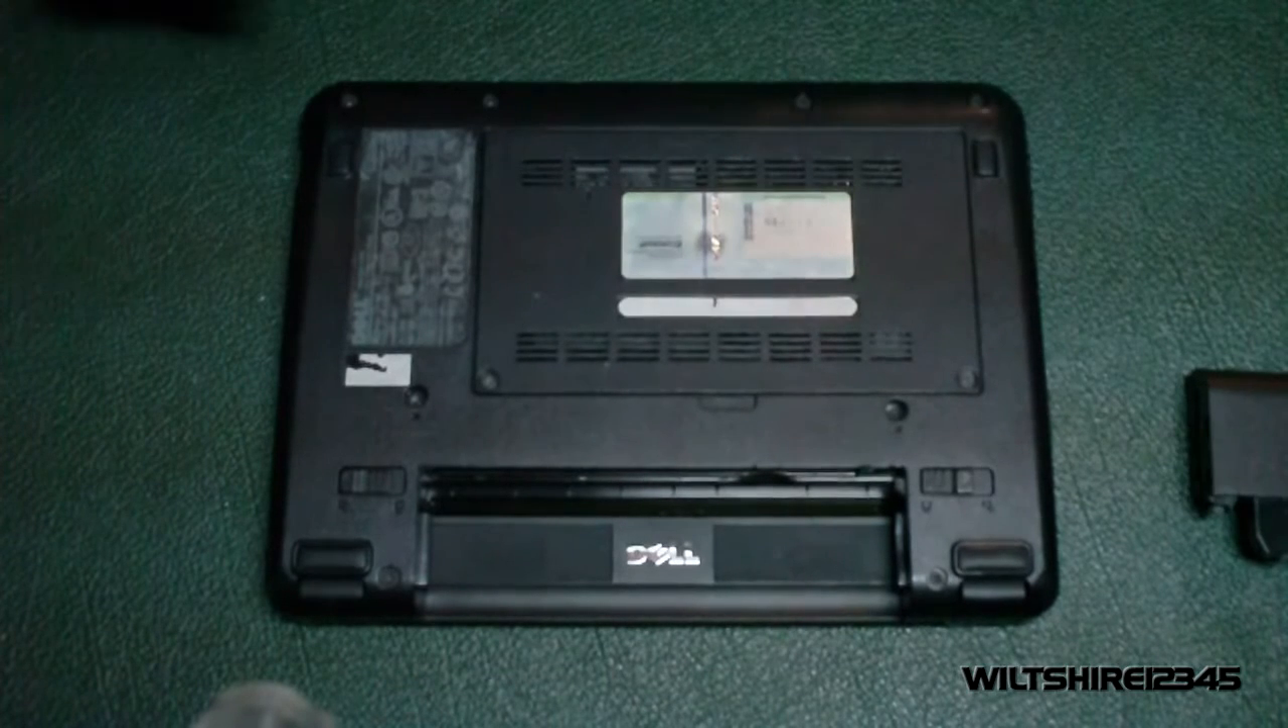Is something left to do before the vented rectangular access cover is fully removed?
Yes.